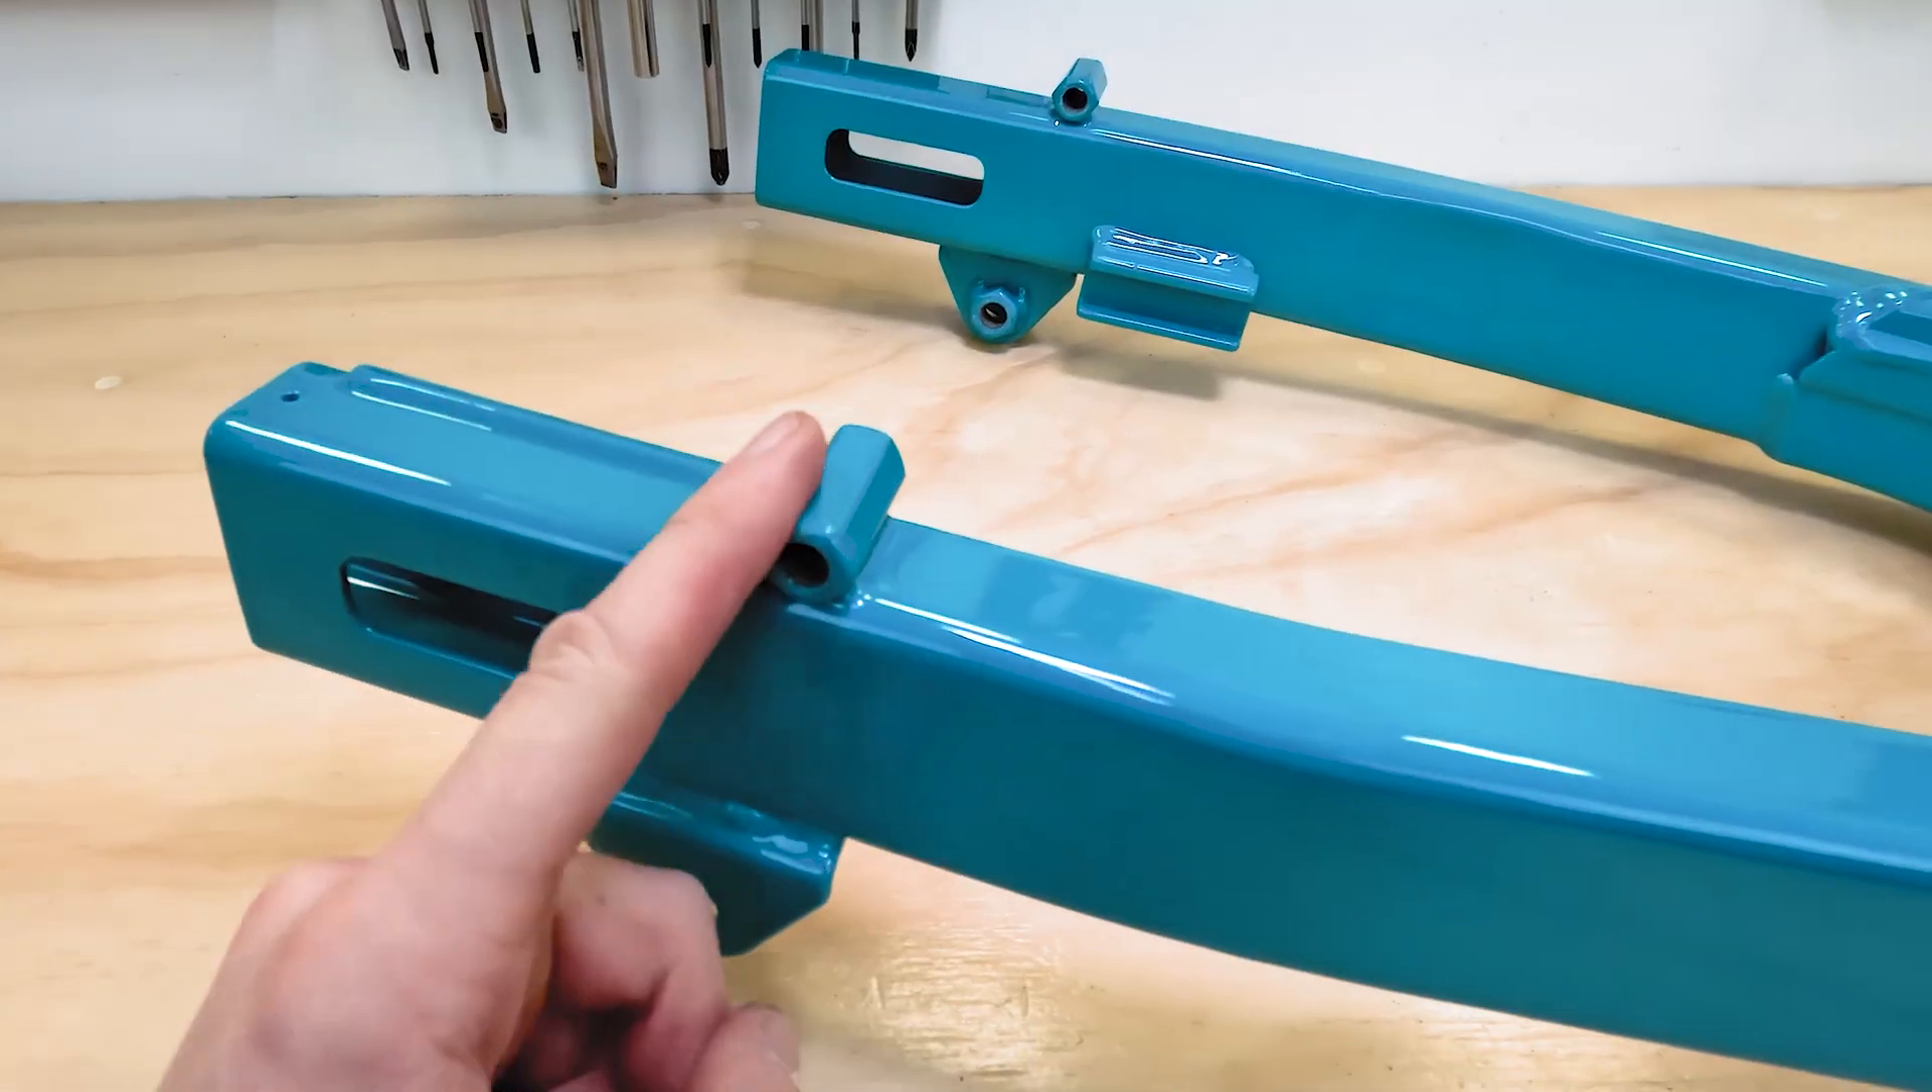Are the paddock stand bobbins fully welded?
Yes.